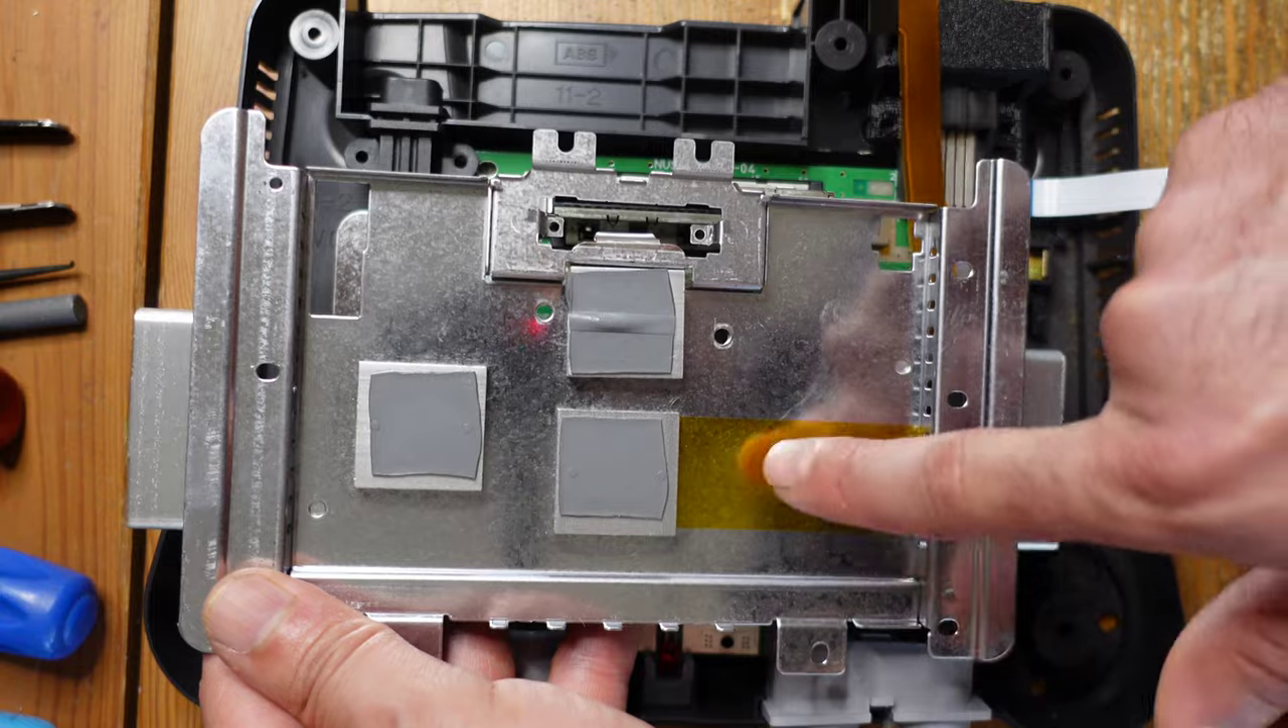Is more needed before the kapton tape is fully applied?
No.